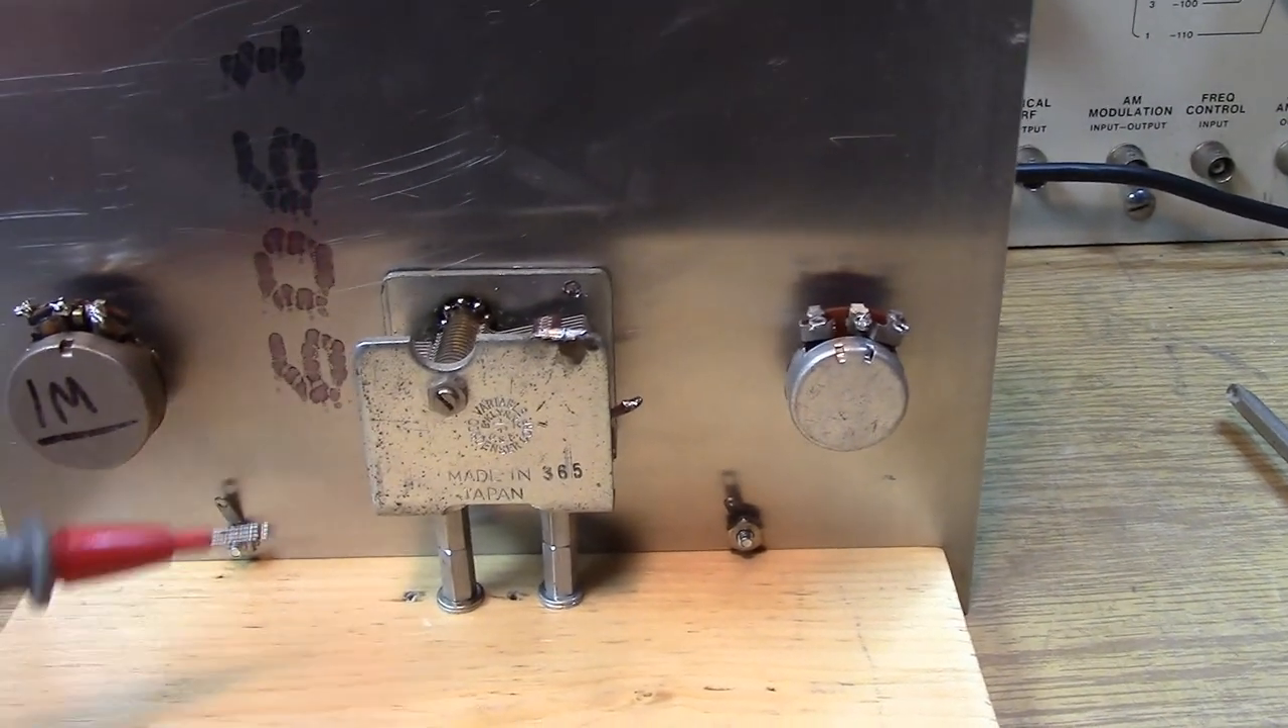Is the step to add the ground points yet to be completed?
No.